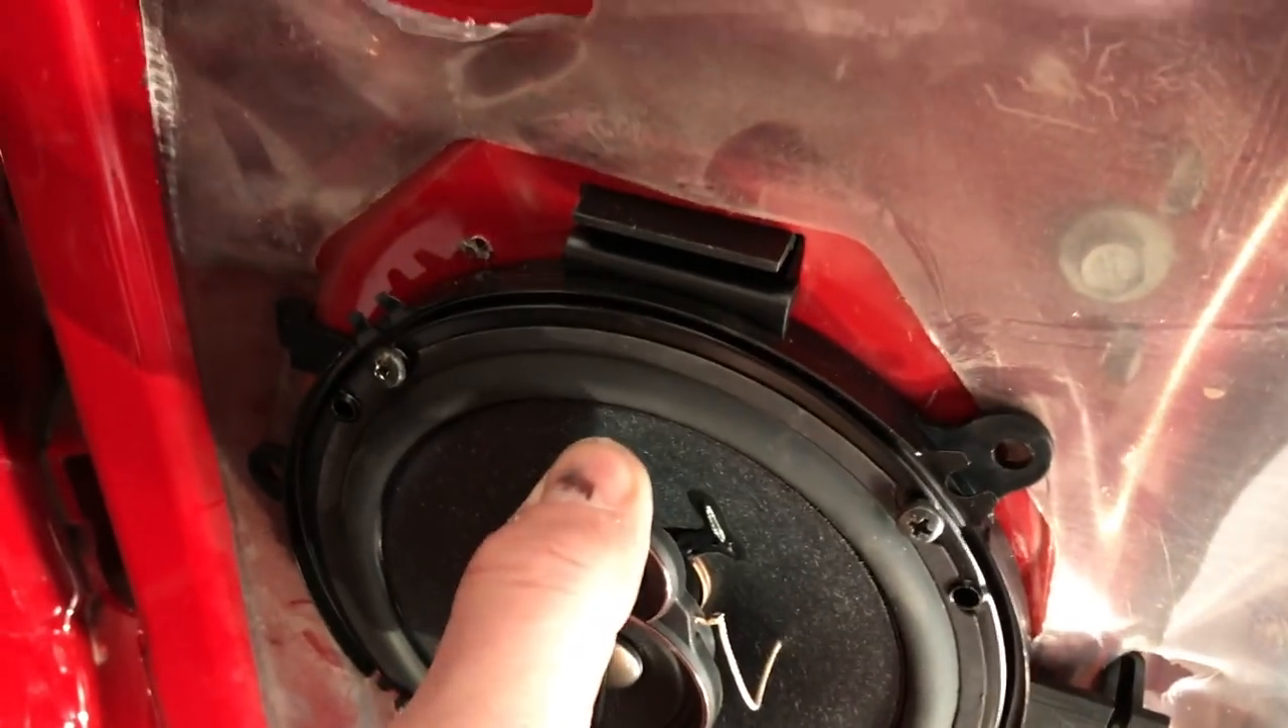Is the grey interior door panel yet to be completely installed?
Yes.